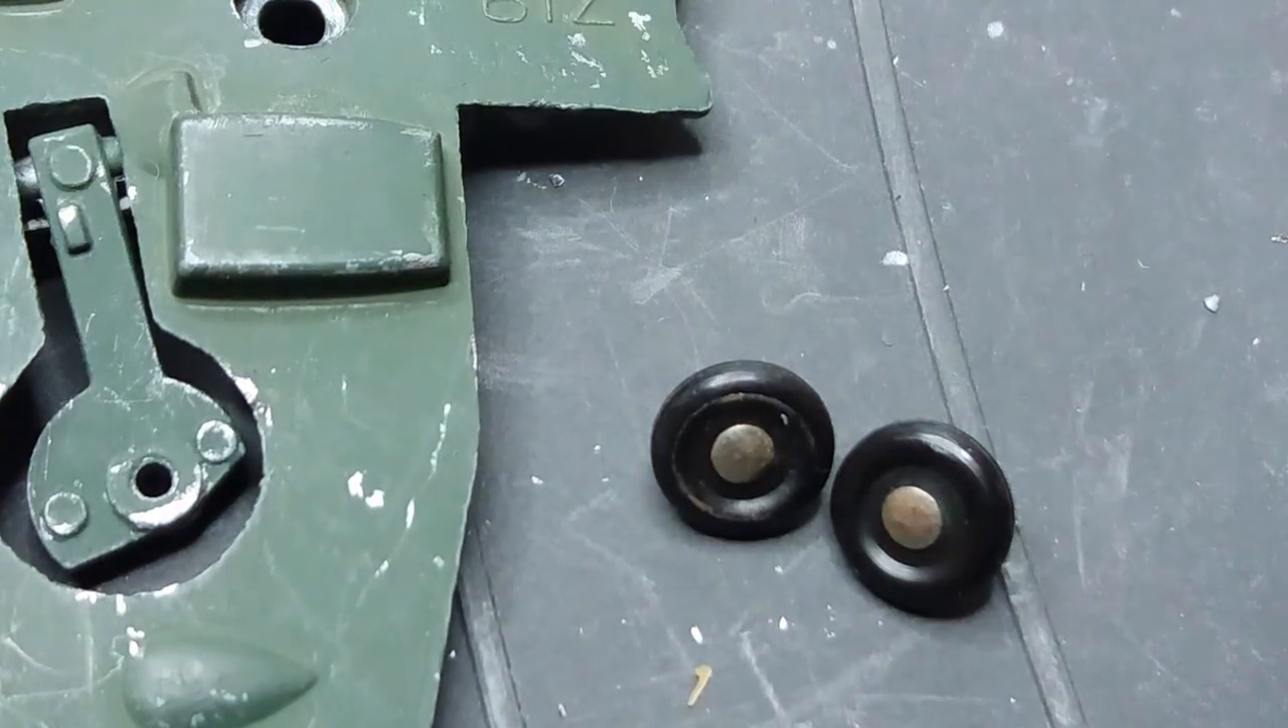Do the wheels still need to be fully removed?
No.